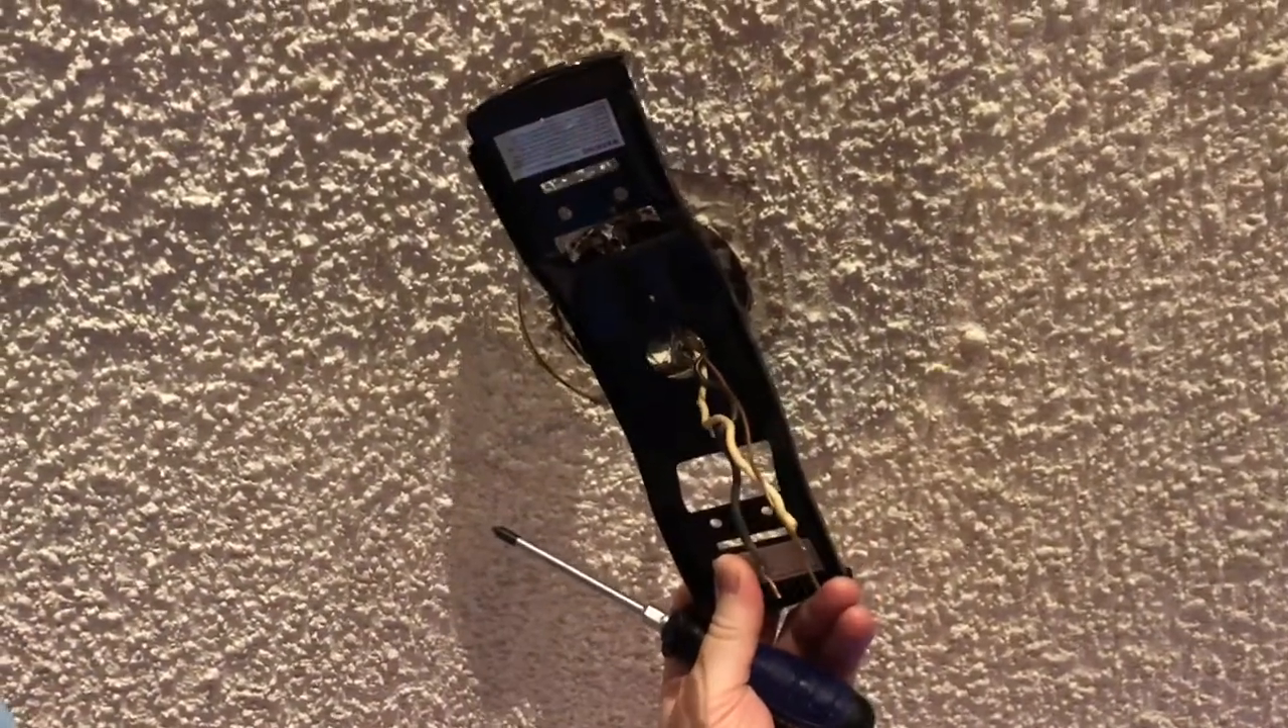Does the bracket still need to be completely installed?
Yes.